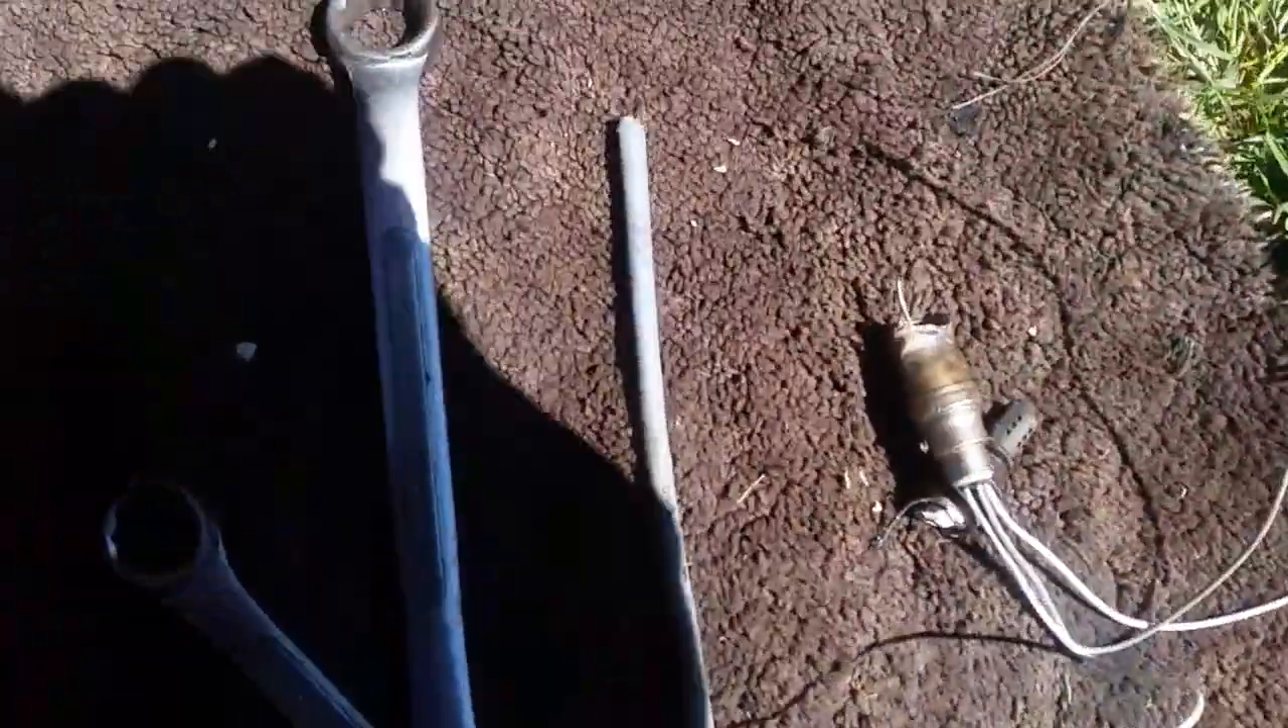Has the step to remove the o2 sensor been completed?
Yes.